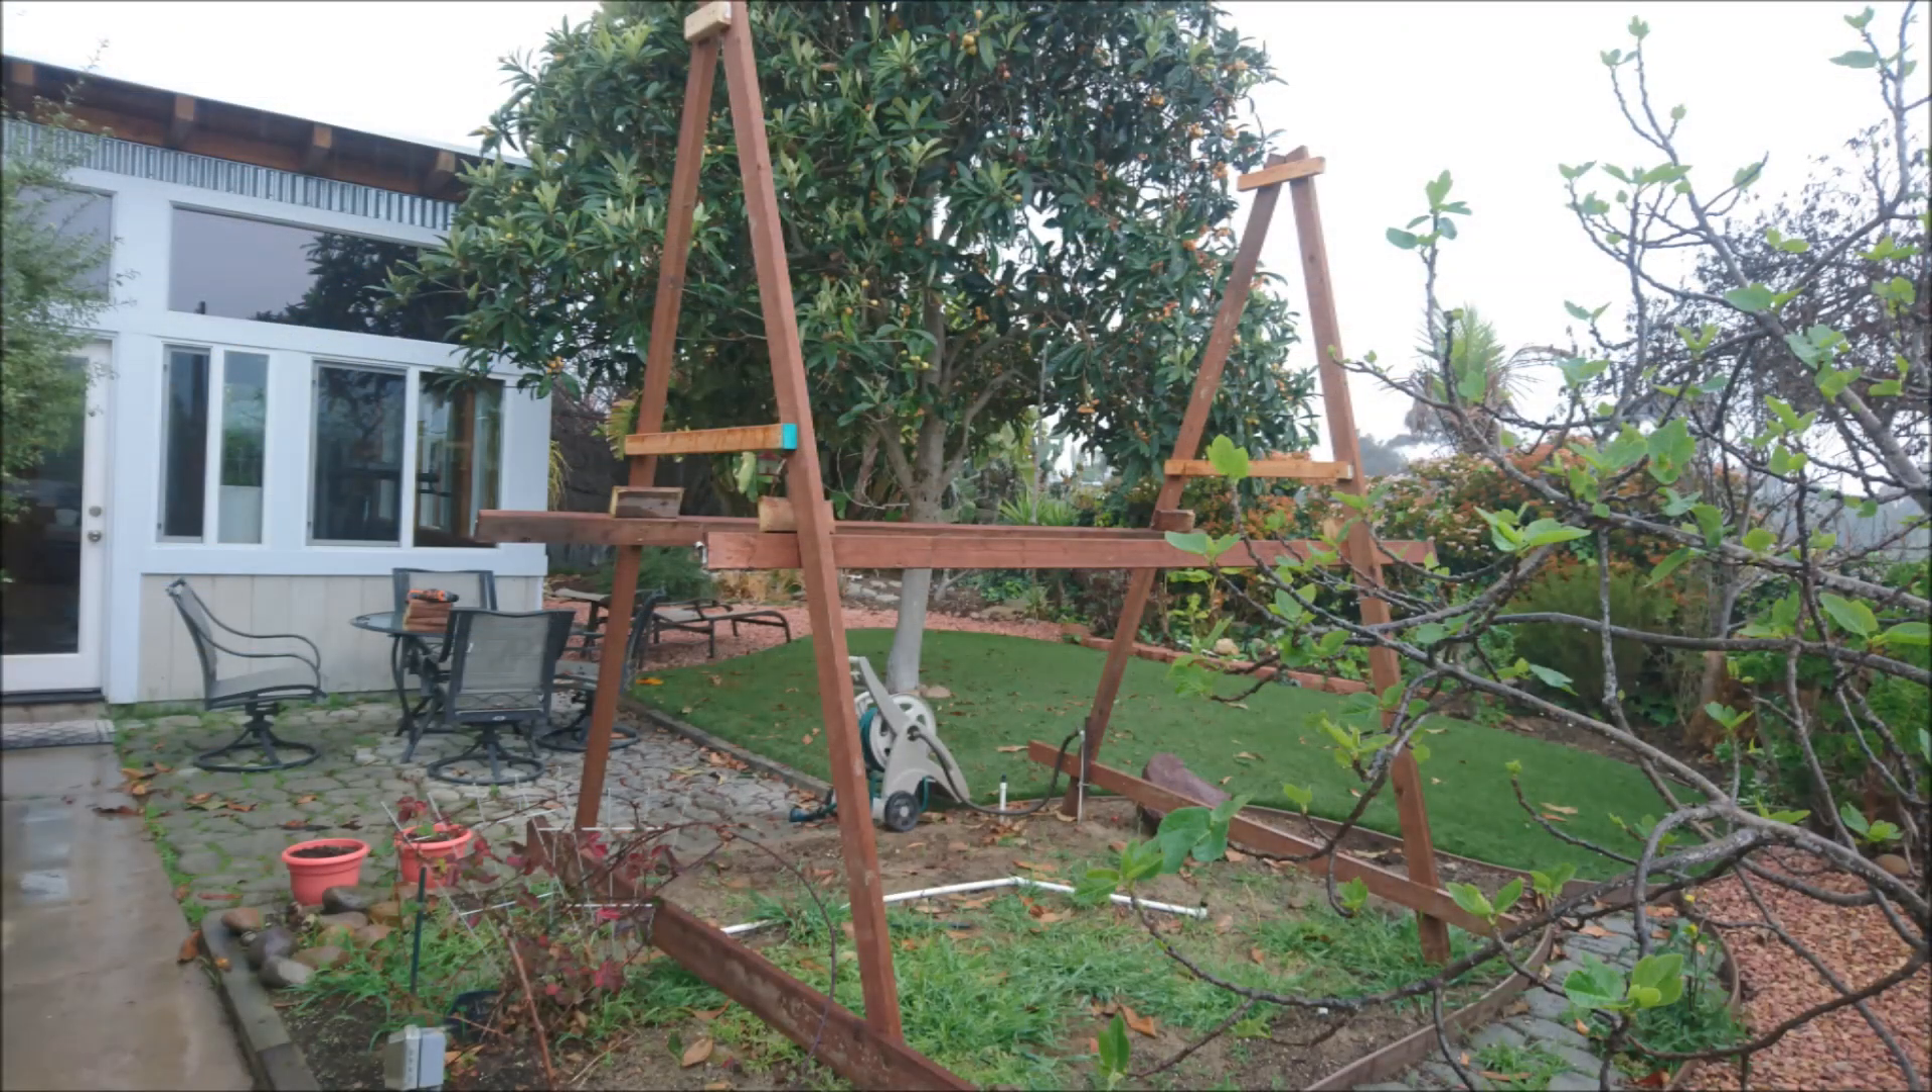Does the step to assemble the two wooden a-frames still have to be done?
No.